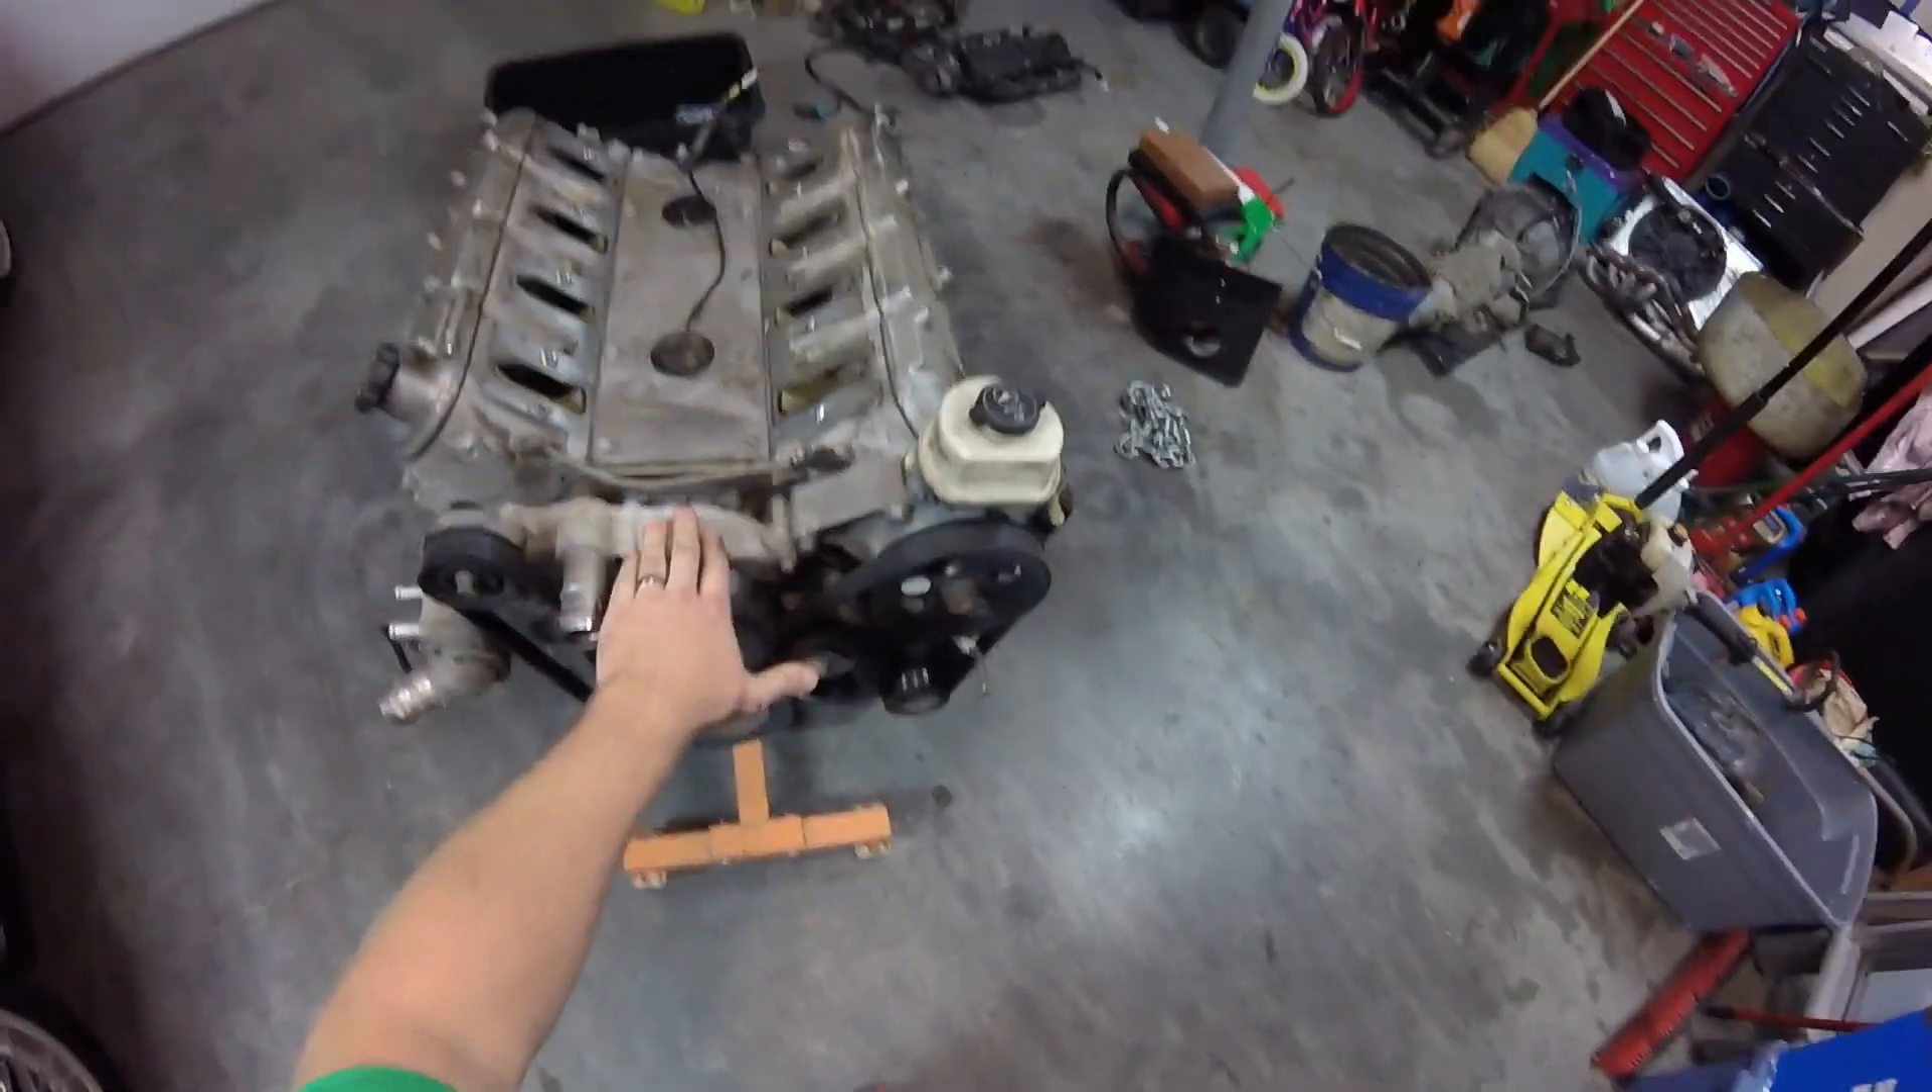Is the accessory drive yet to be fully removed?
Yes.